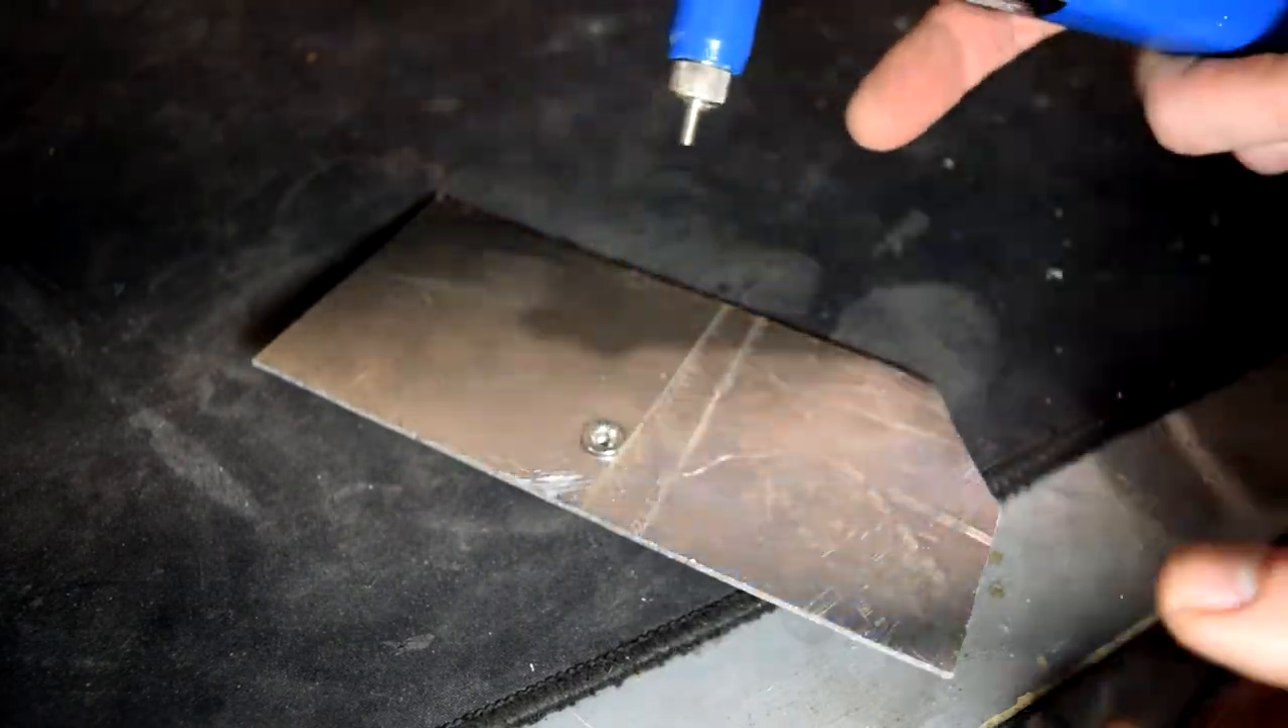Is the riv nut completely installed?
Yes.